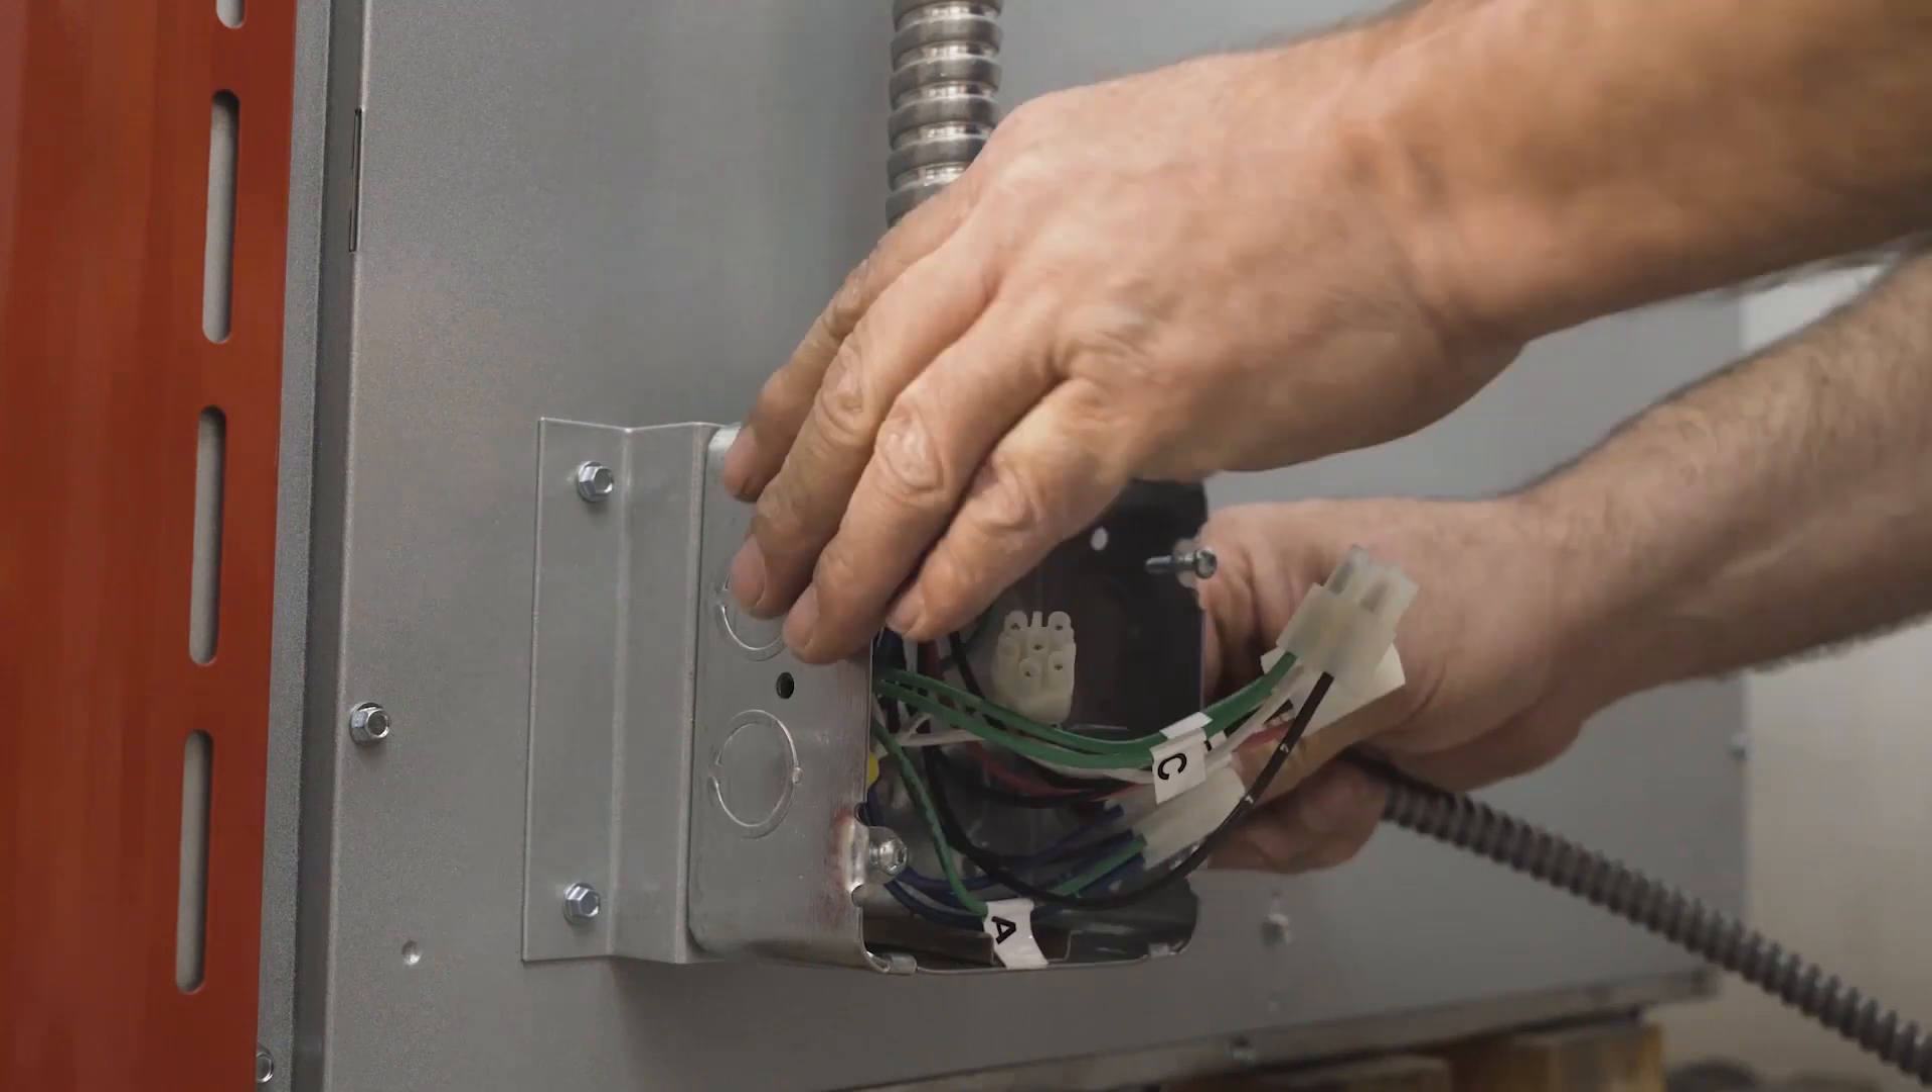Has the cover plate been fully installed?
No.